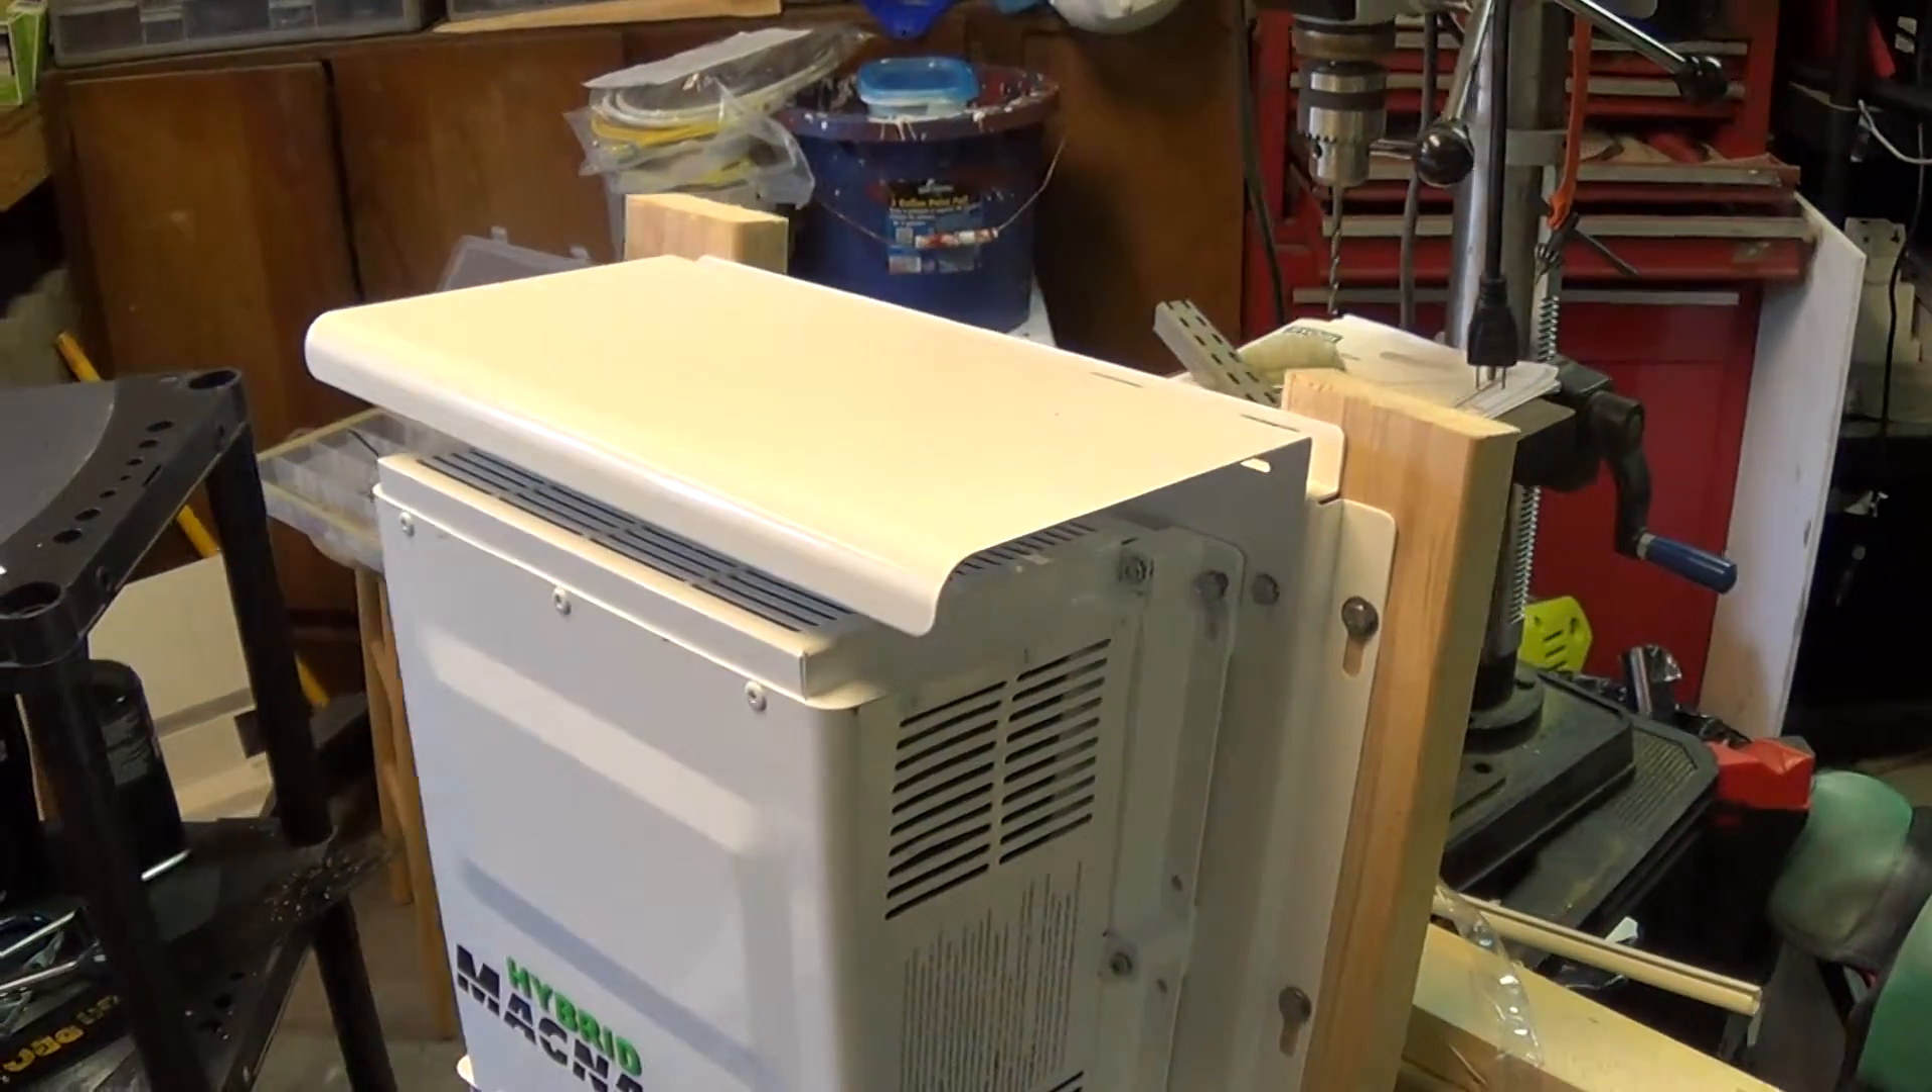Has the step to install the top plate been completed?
Yes.